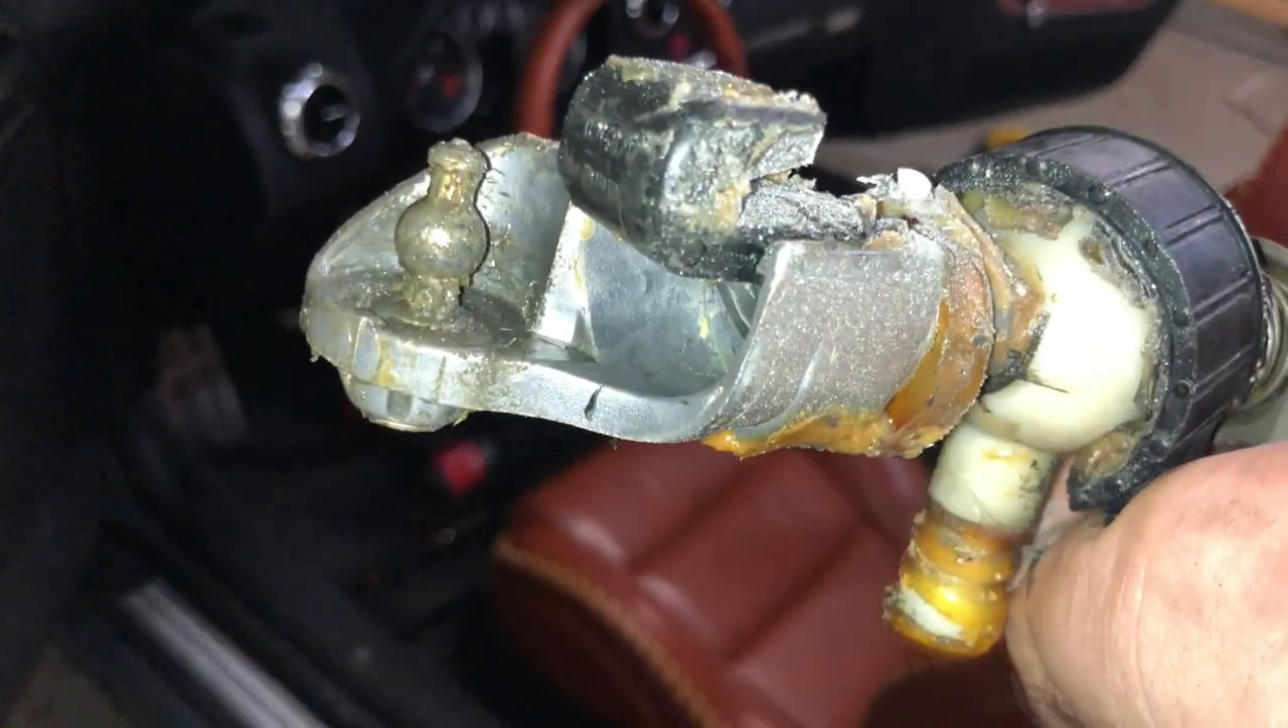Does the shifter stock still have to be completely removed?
No.